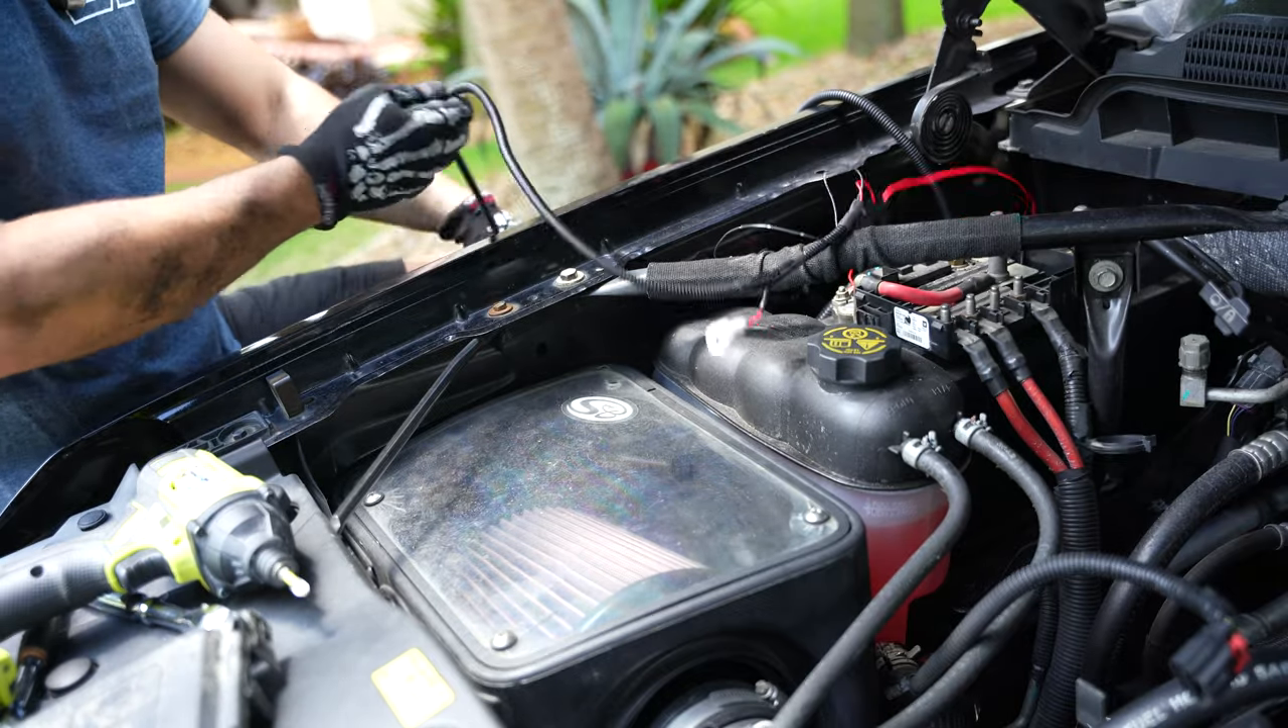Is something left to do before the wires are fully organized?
Yes.